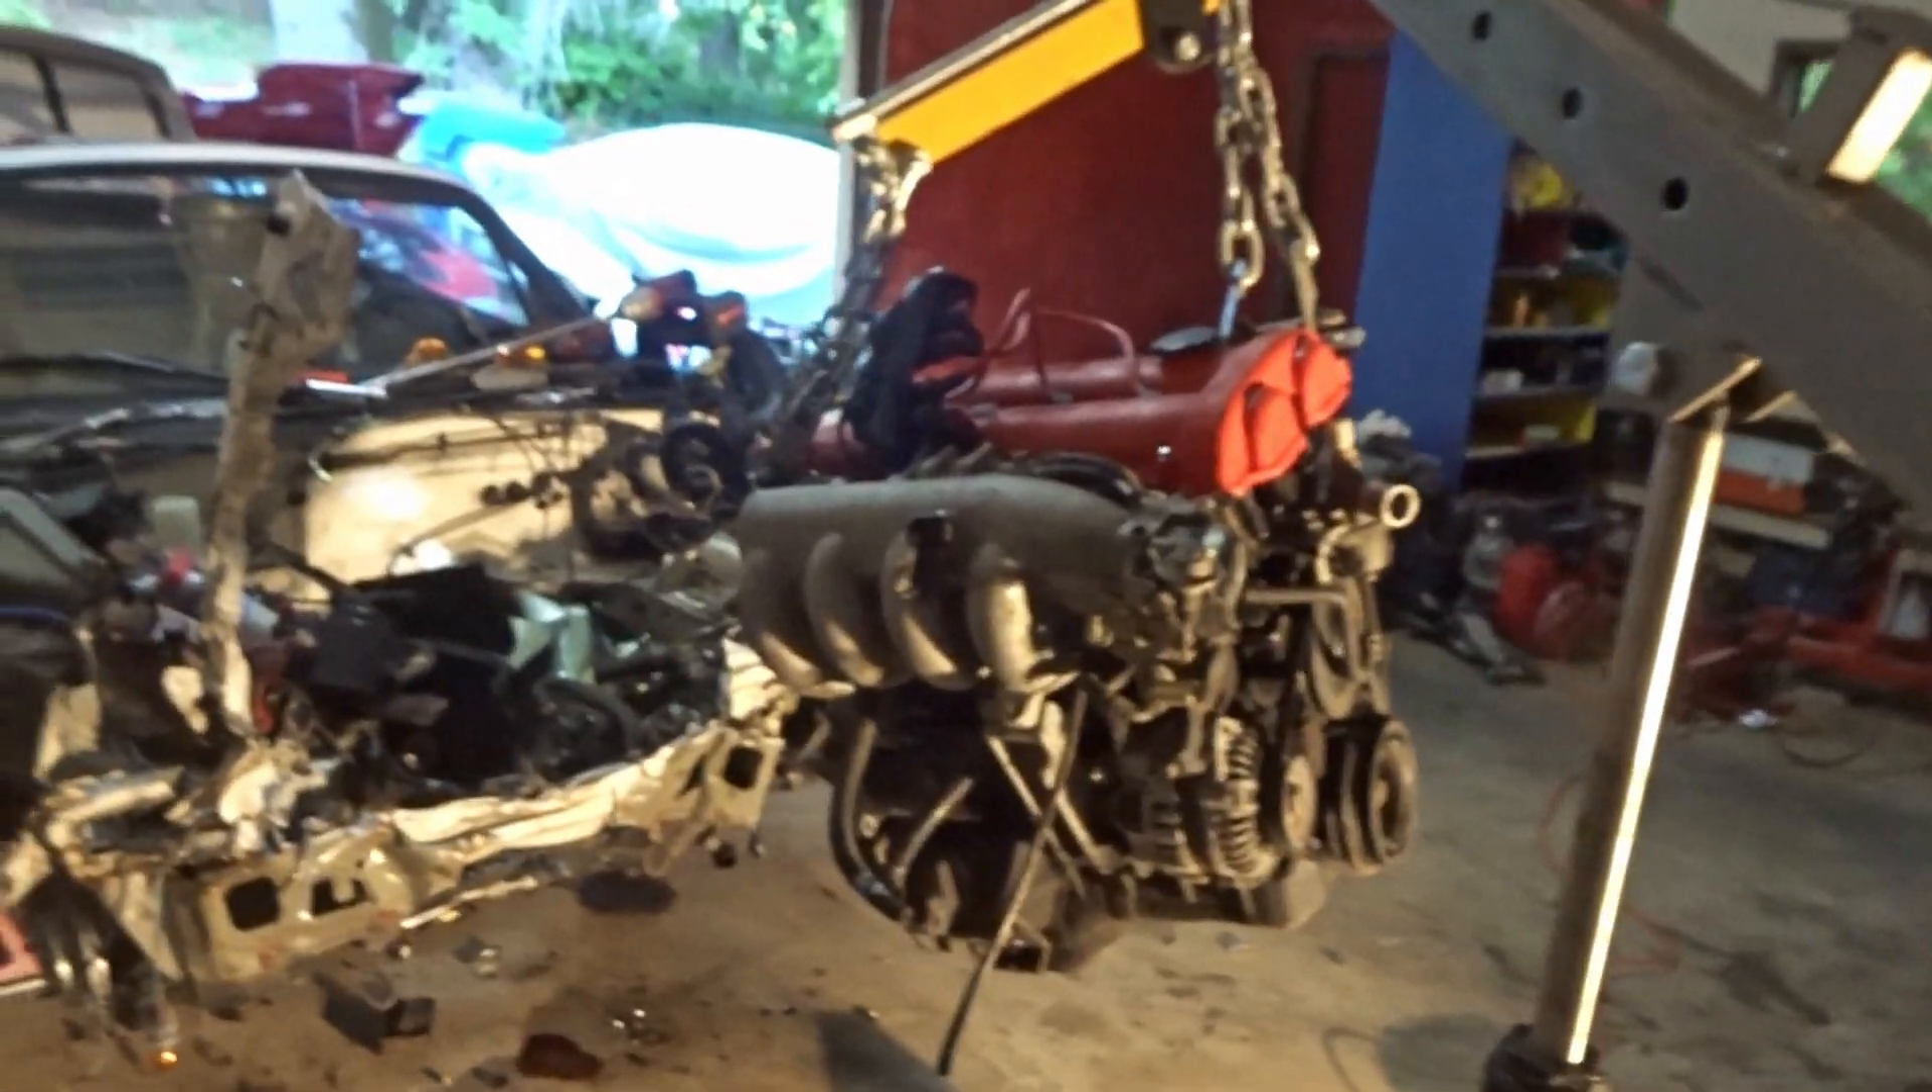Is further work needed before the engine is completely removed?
No.